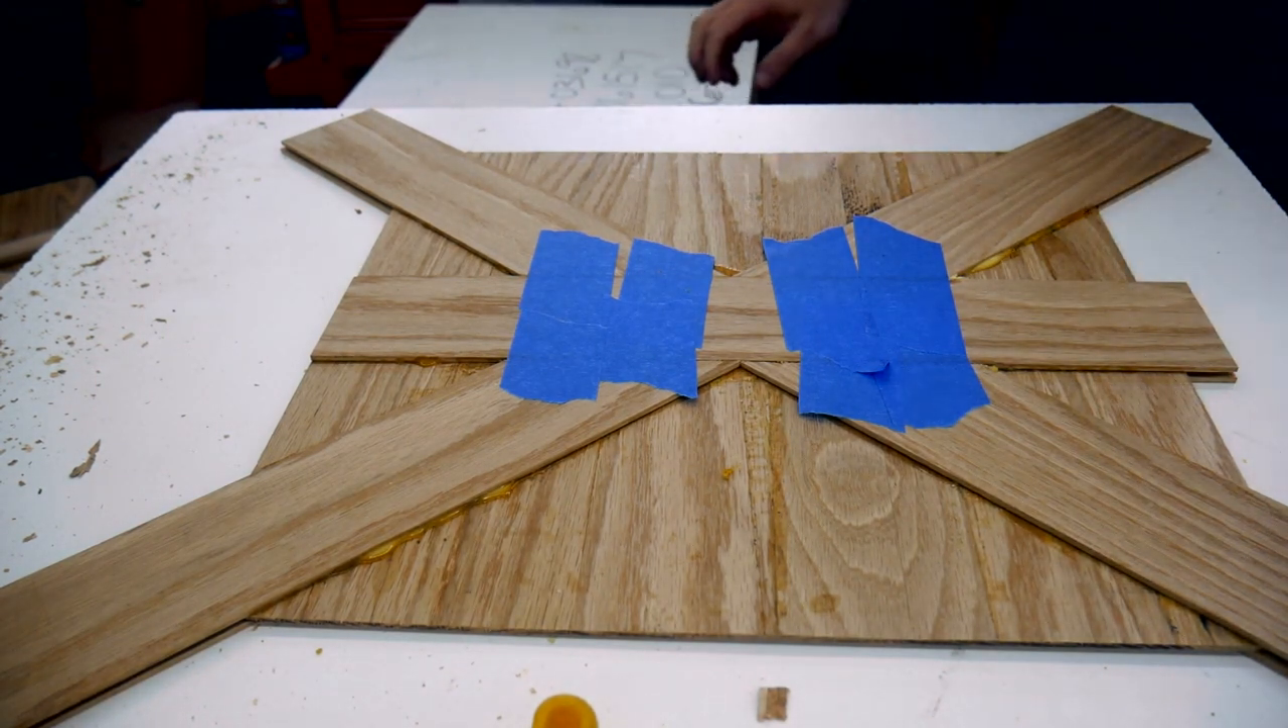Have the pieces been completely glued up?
Yes.